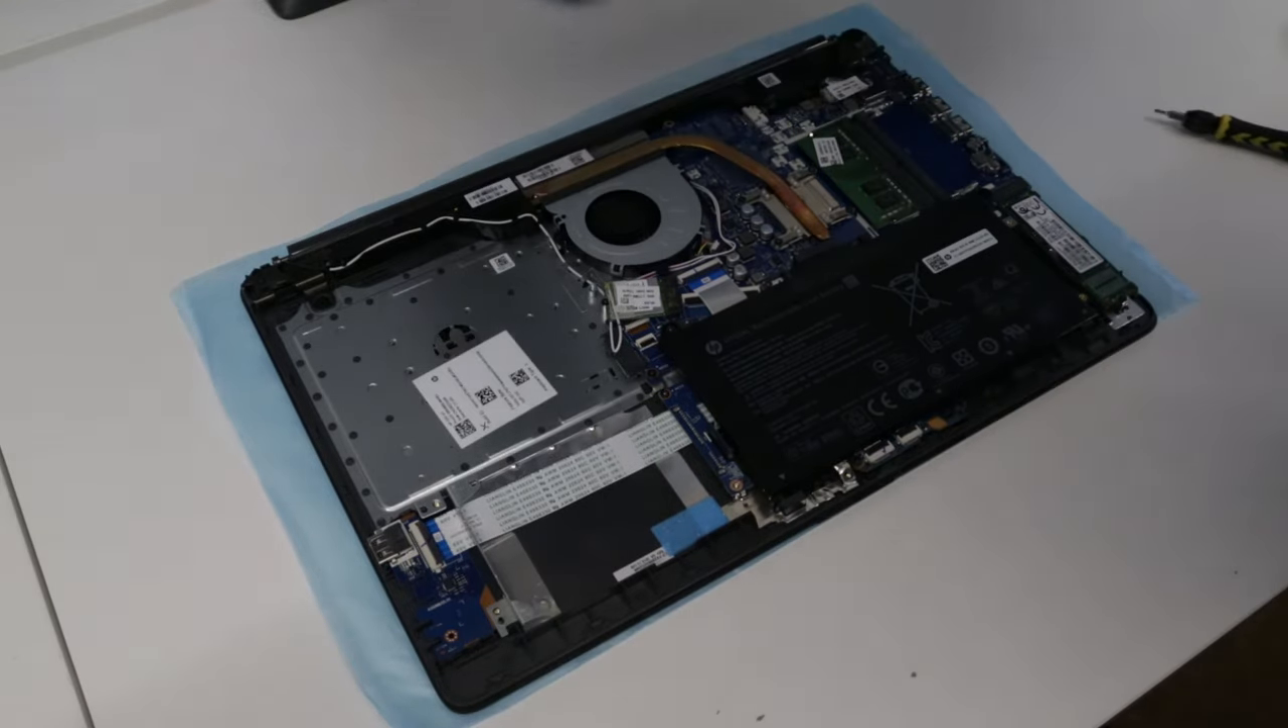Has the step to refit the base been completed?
No.